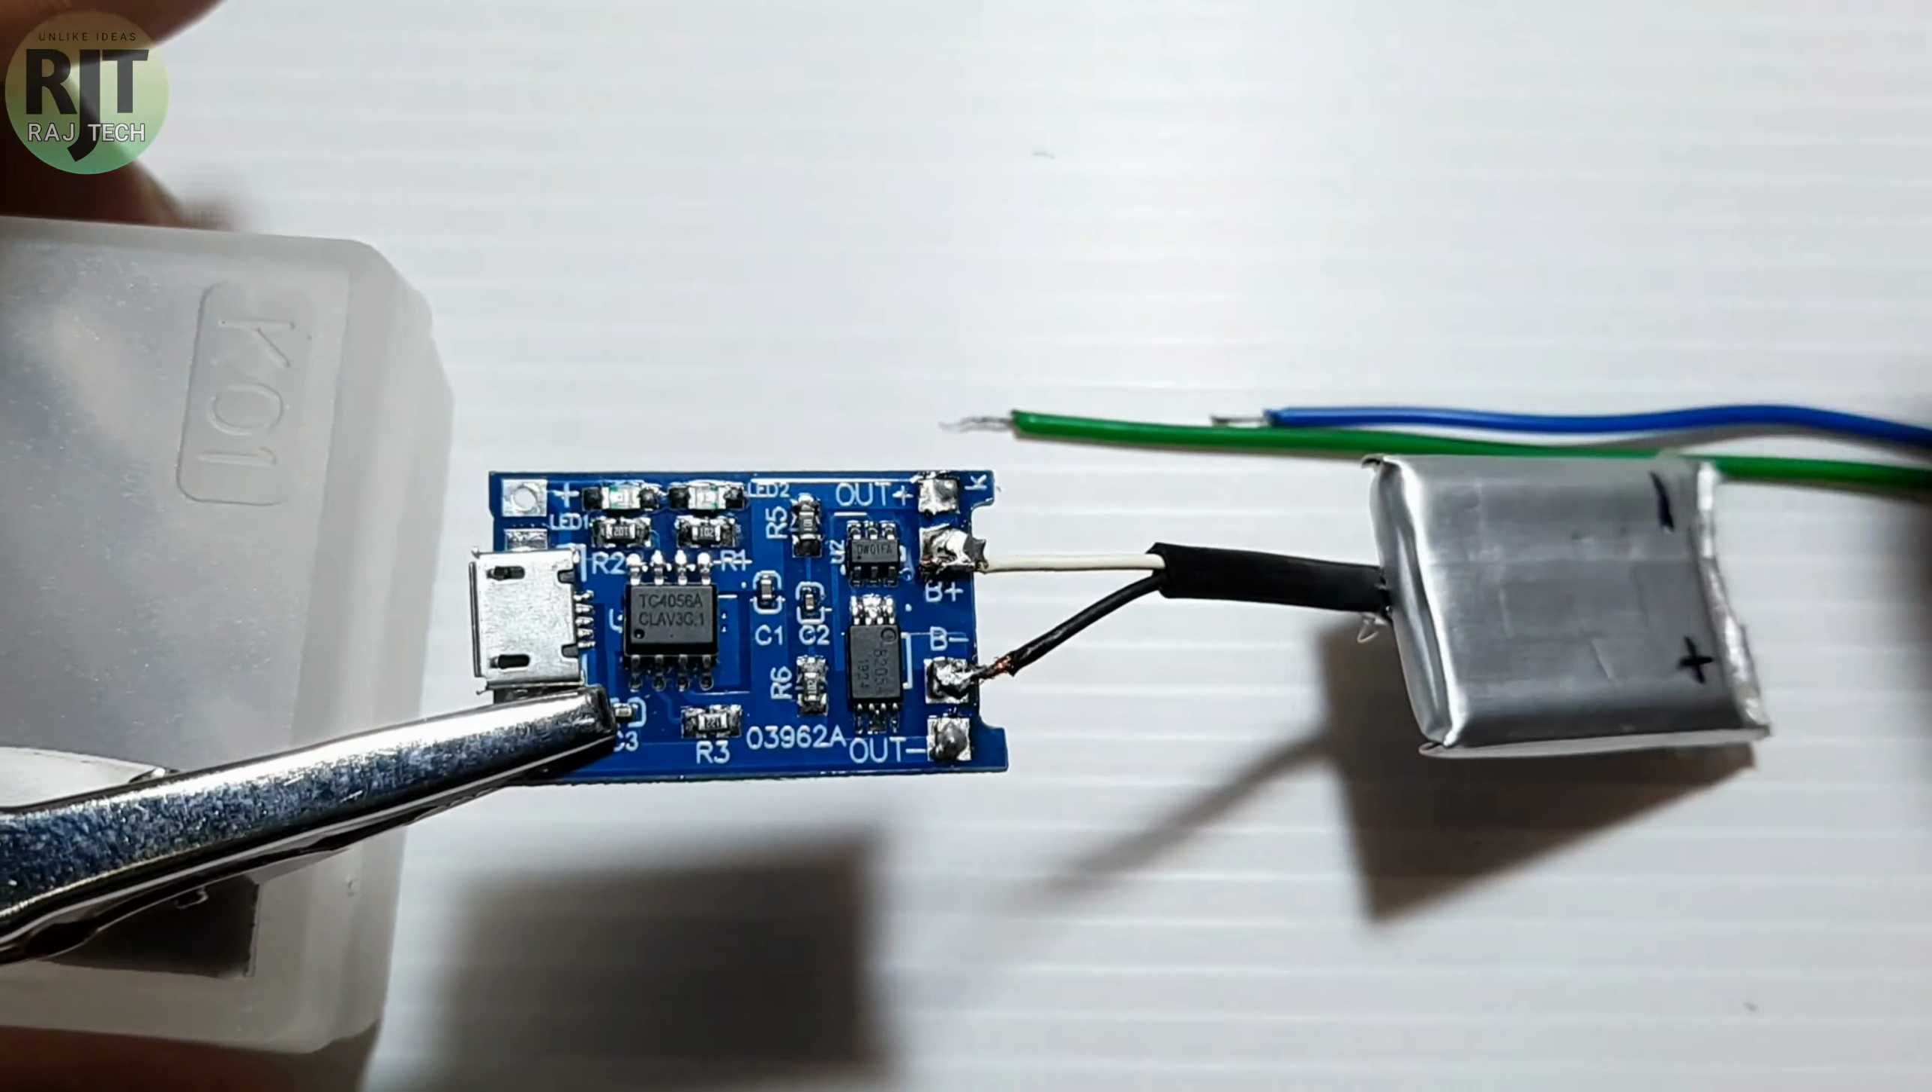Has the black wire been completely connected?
Yes.